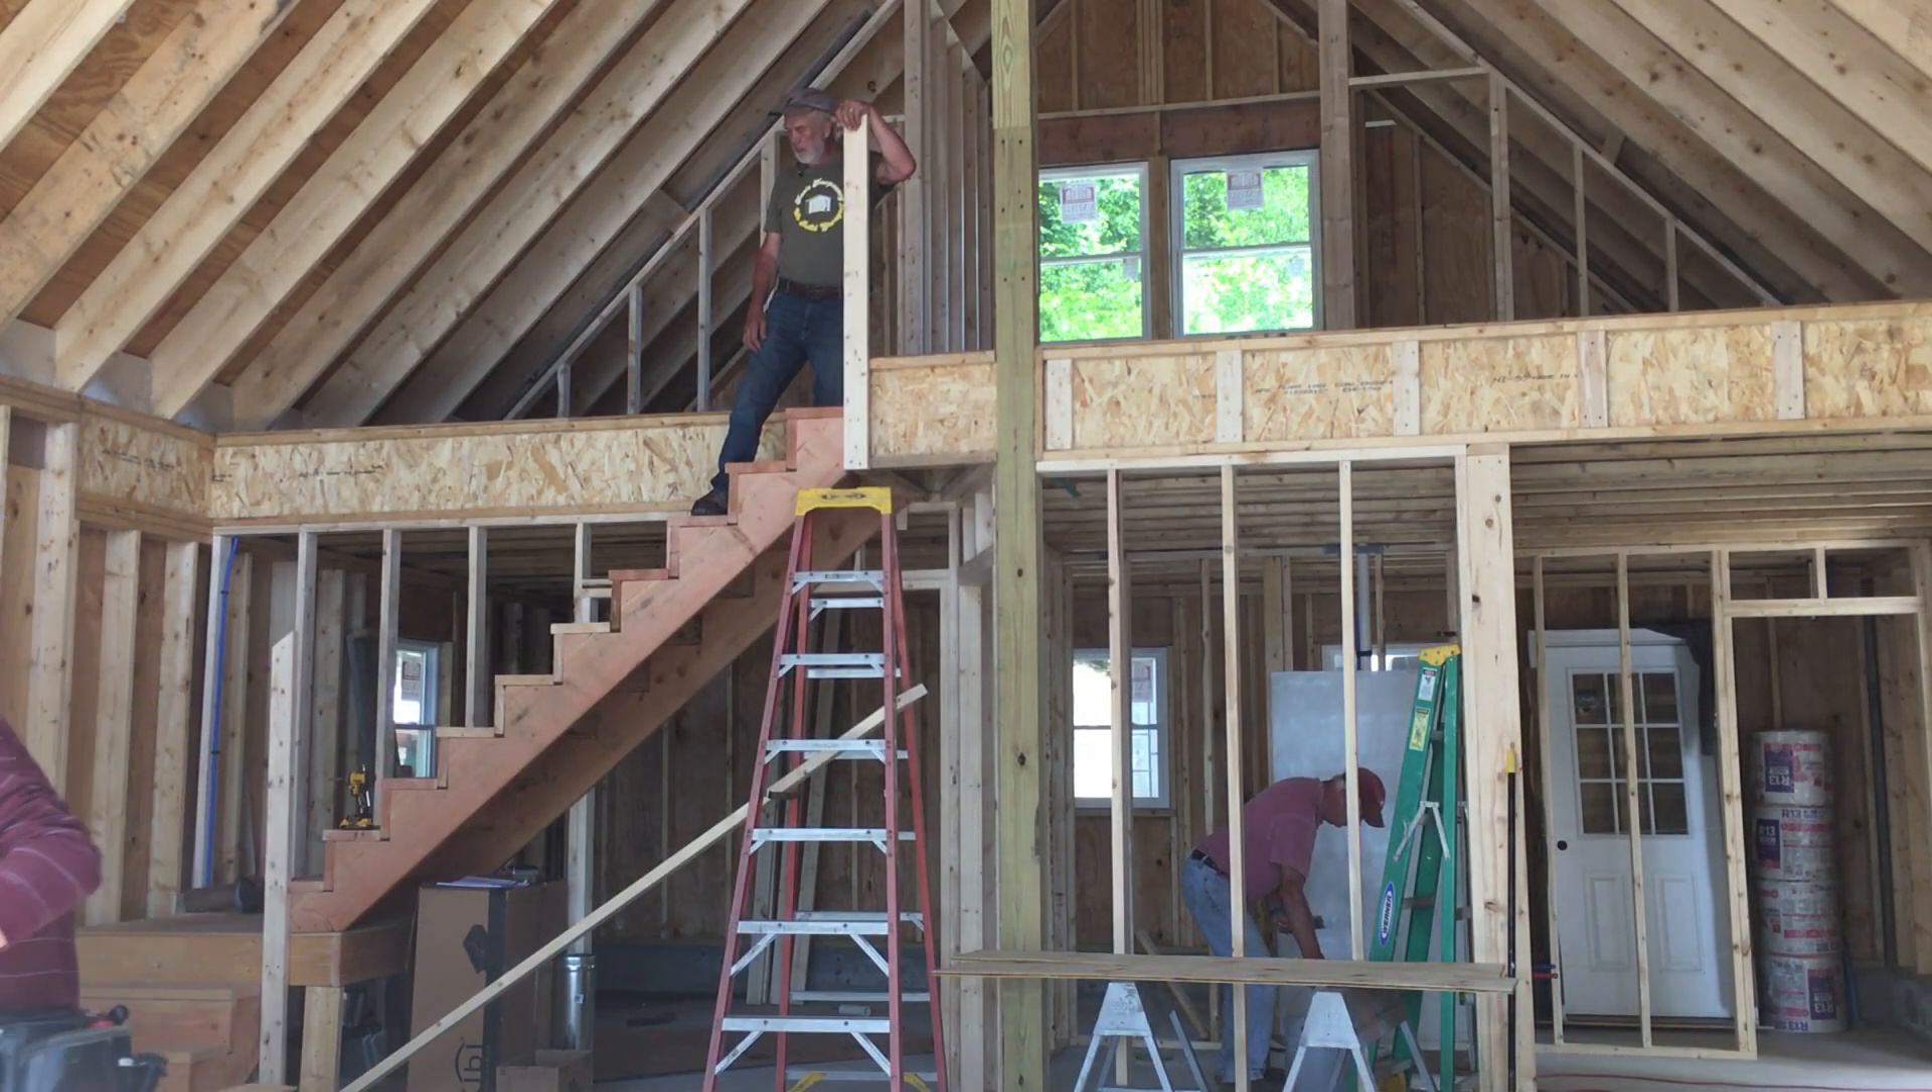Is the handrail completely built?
No.